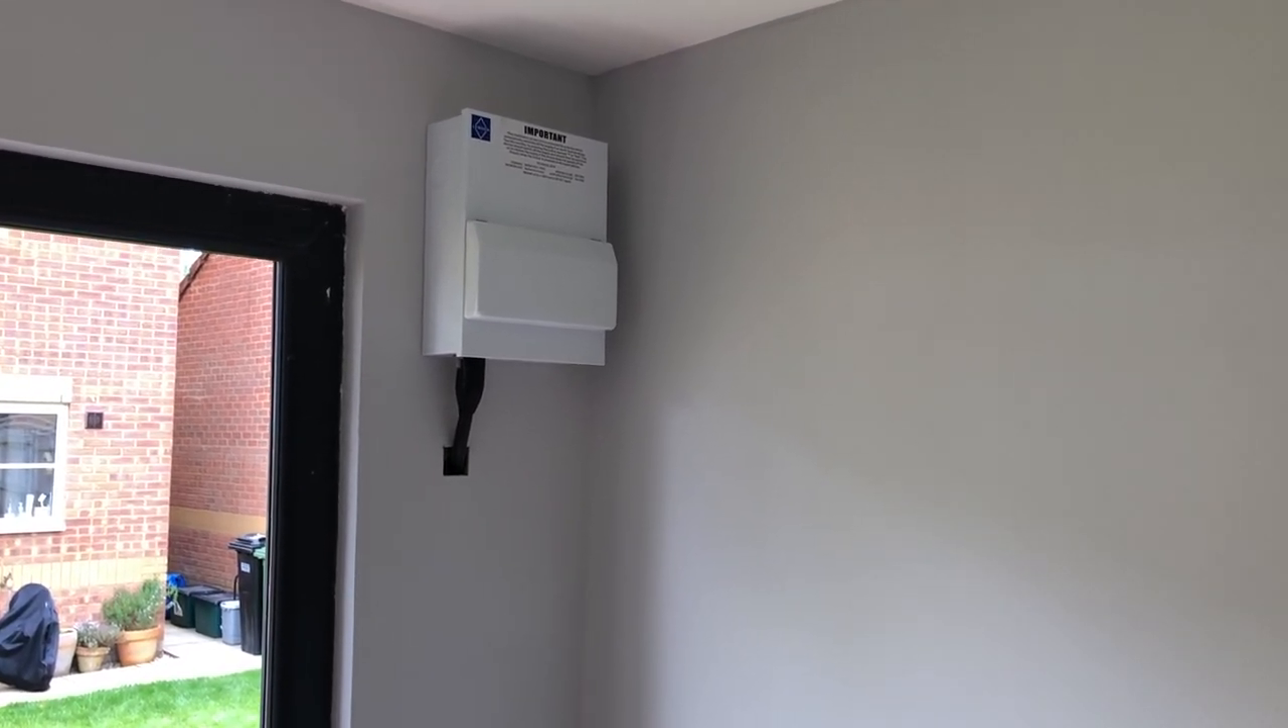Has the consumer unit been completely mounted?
Yes.